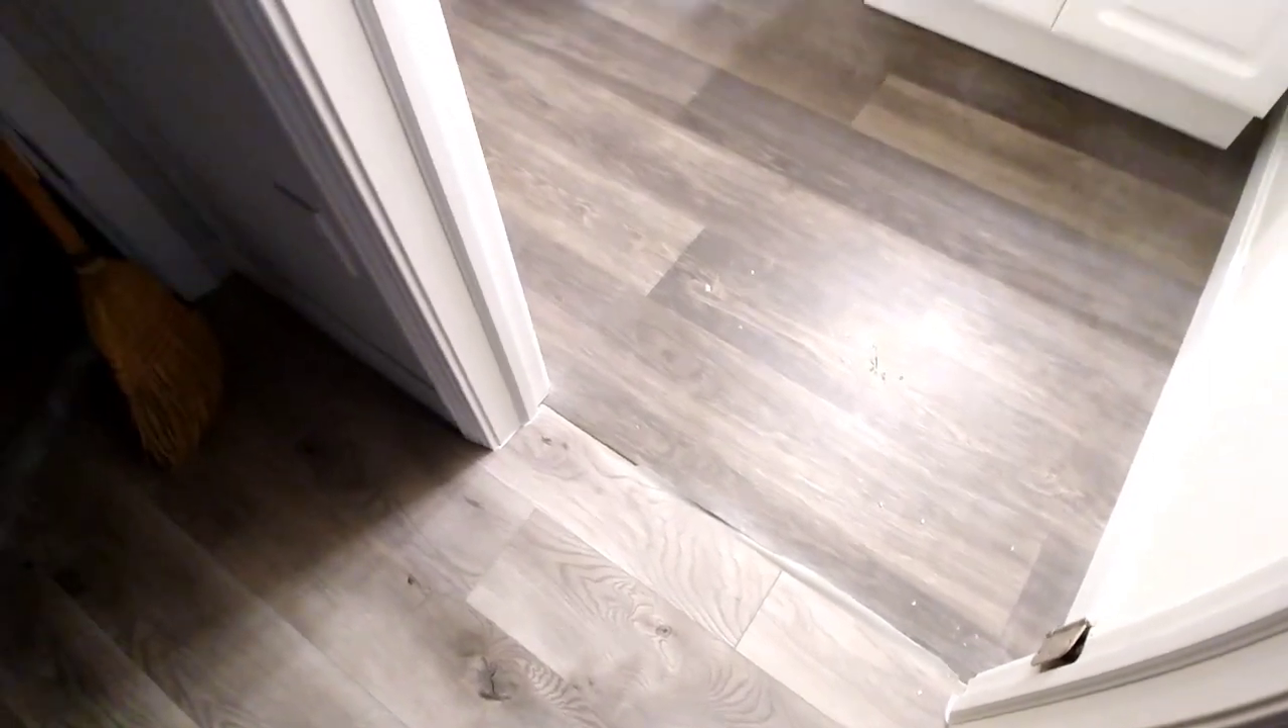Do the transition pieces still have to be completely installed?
Yes.